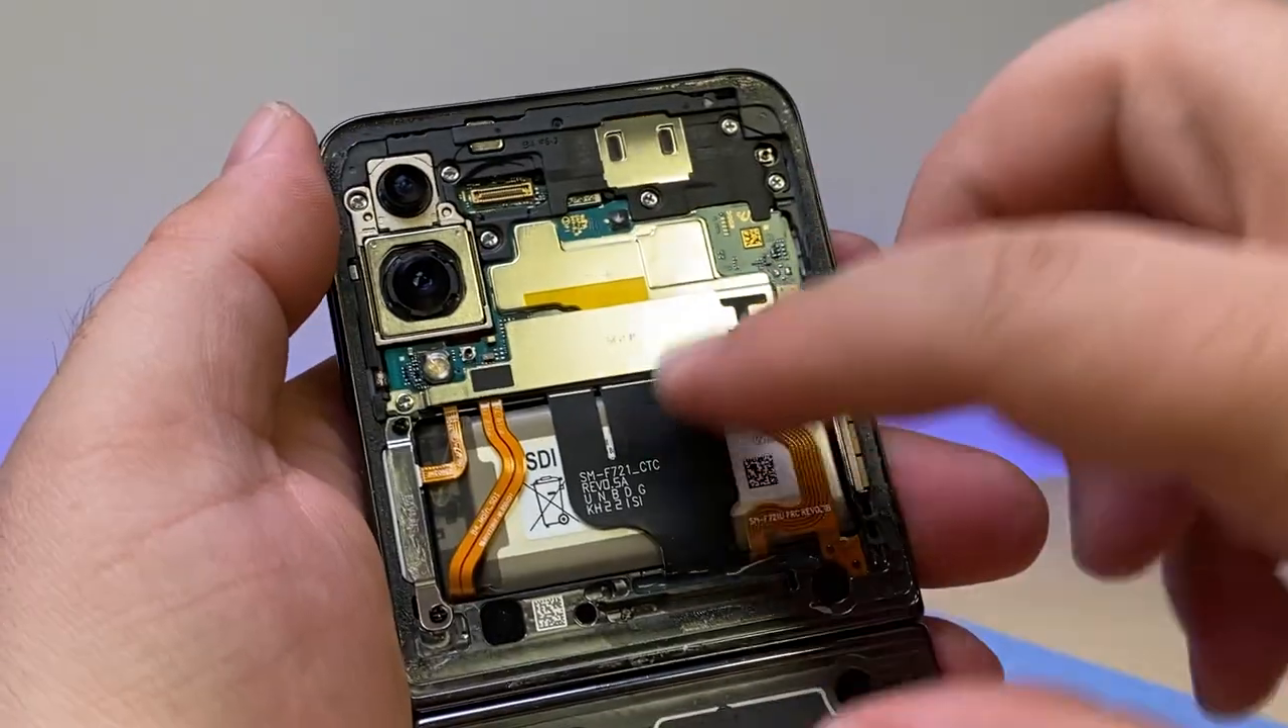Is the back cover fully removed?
Yes.